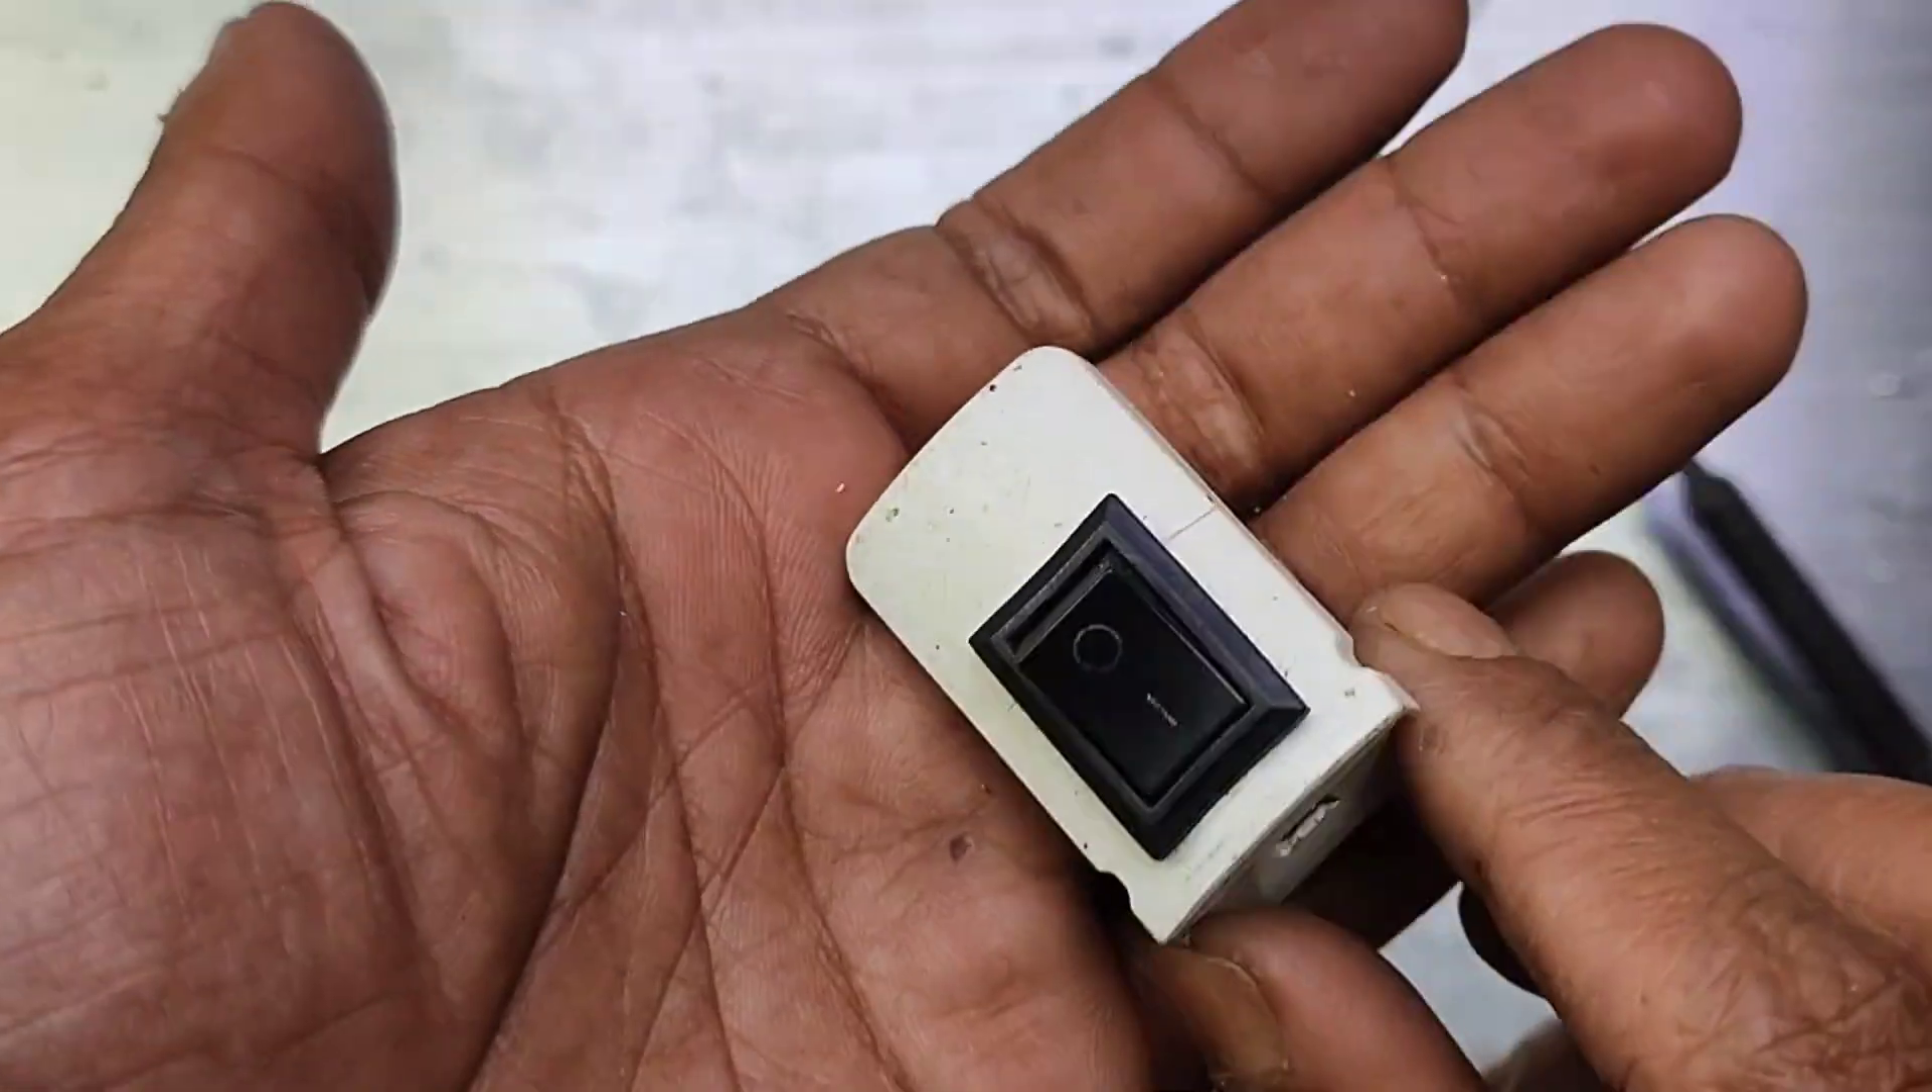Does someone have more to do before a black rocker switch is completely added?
No.